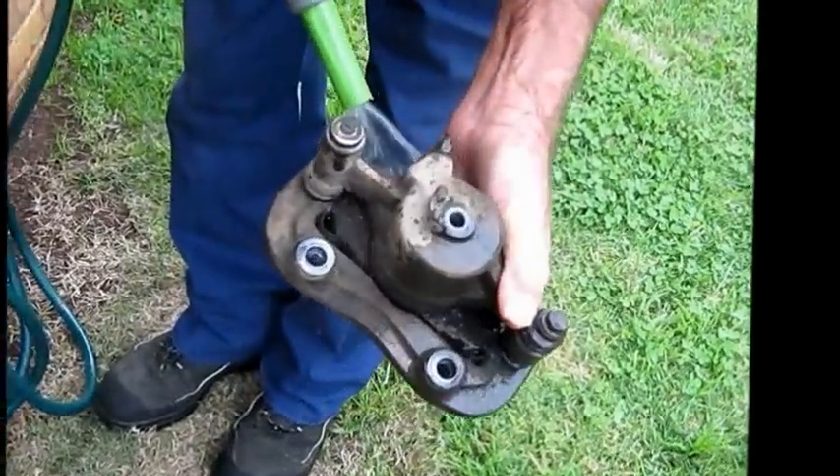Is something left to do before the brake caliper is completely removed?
No.